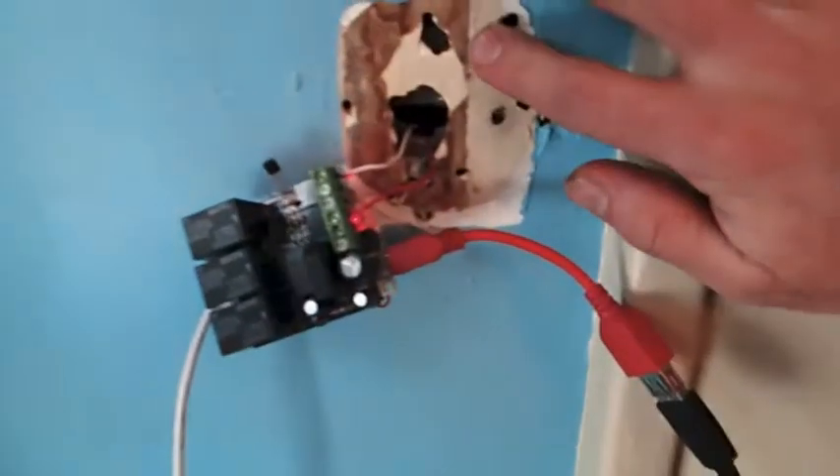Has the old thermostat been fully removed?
Yes.